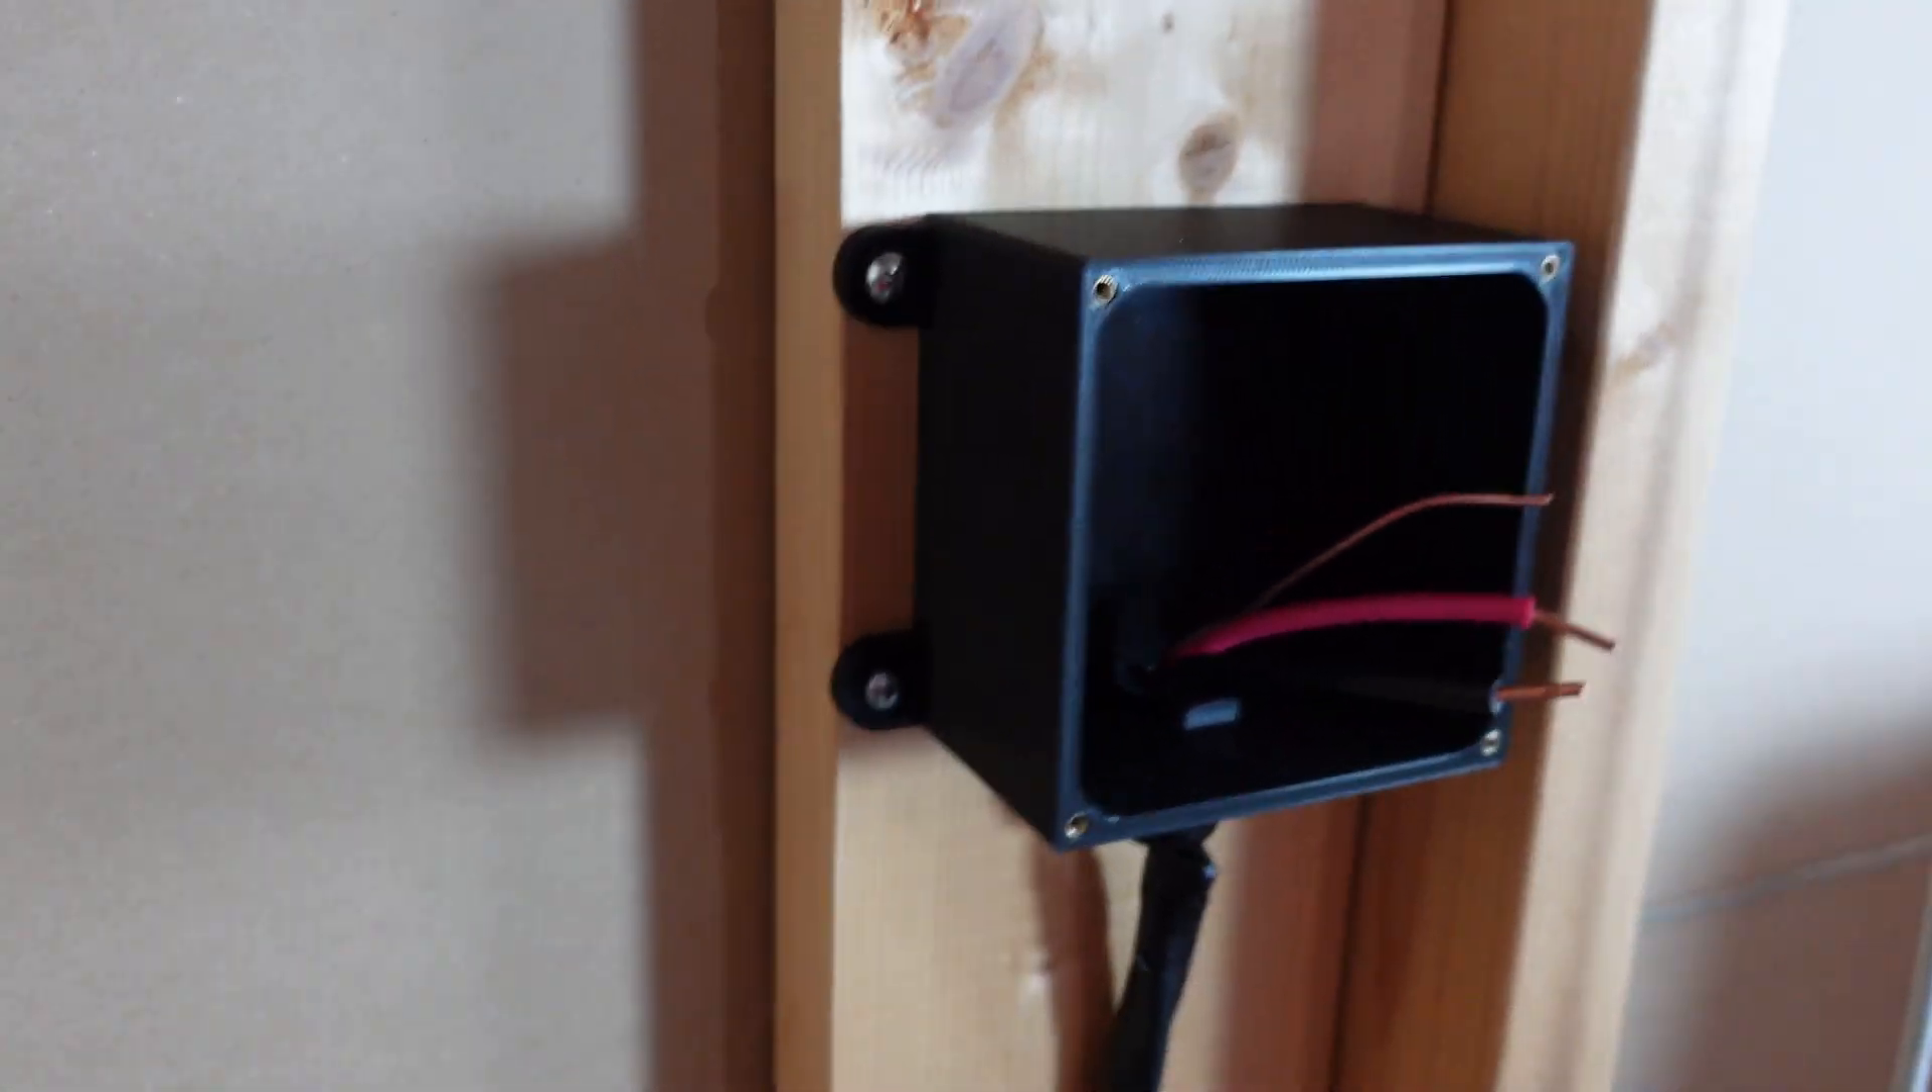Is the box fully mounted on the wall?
Yes.